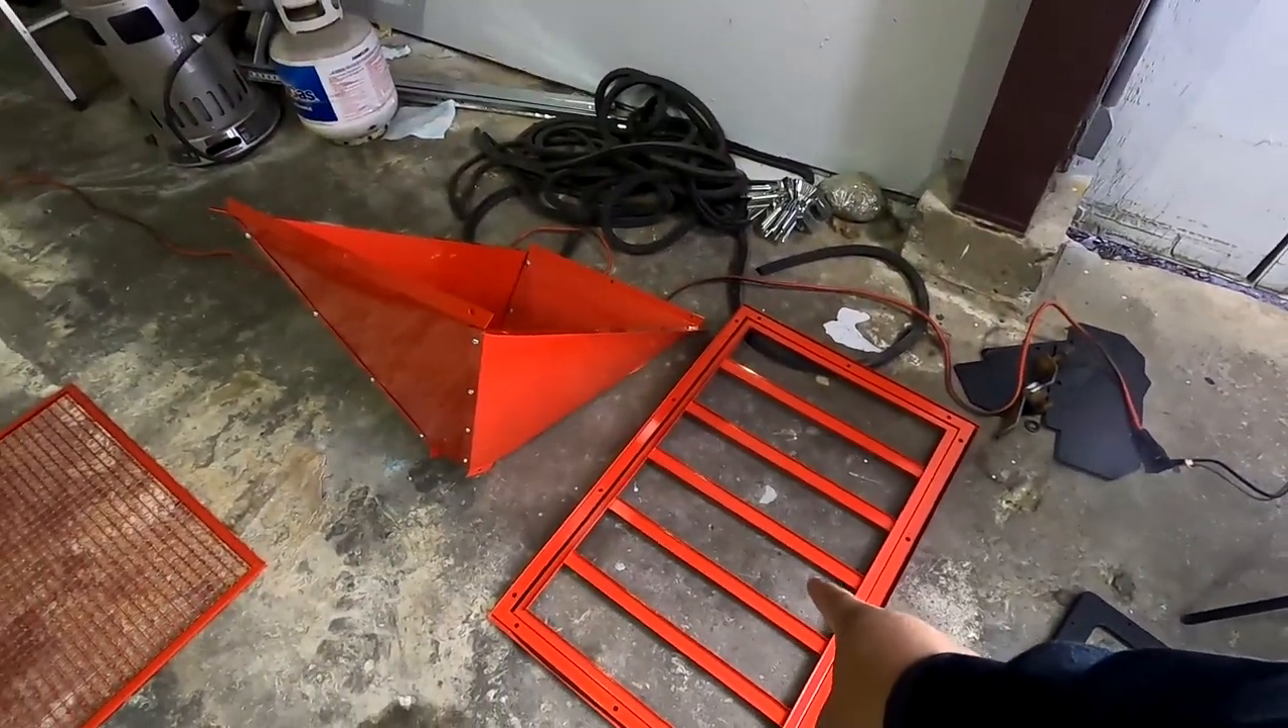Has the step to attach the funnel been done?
No.